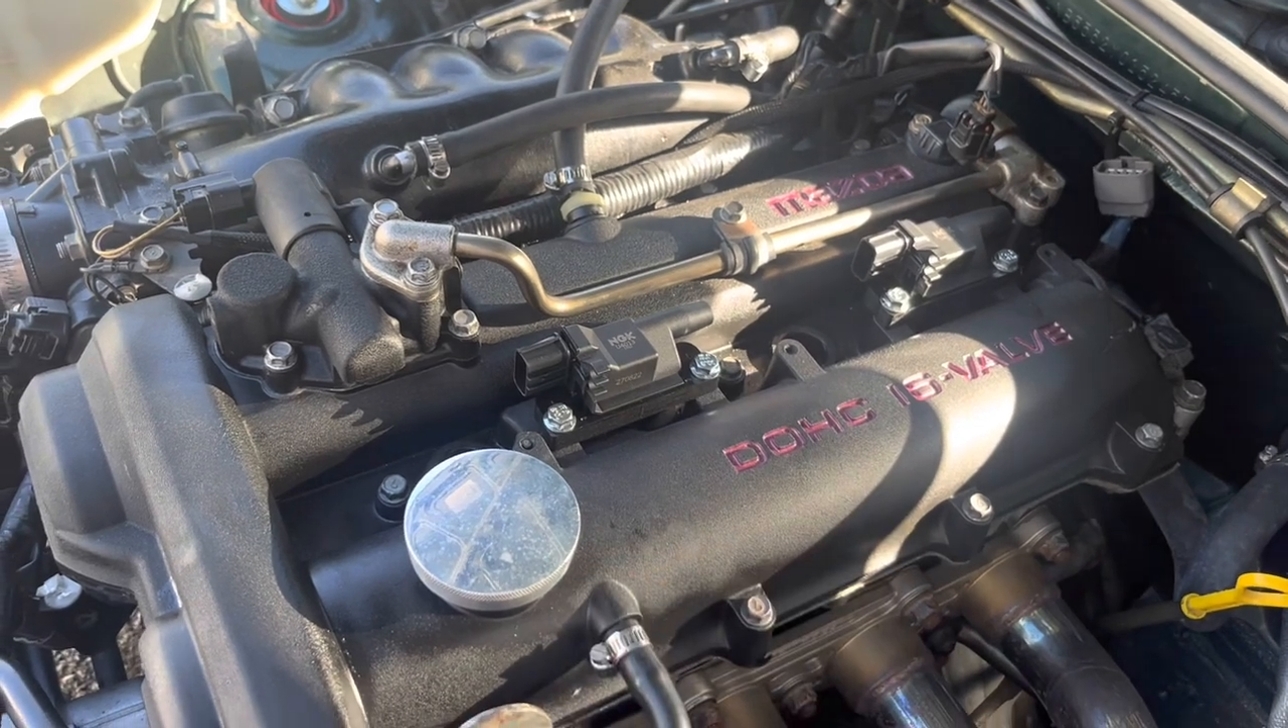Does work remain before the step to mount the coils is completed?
No.